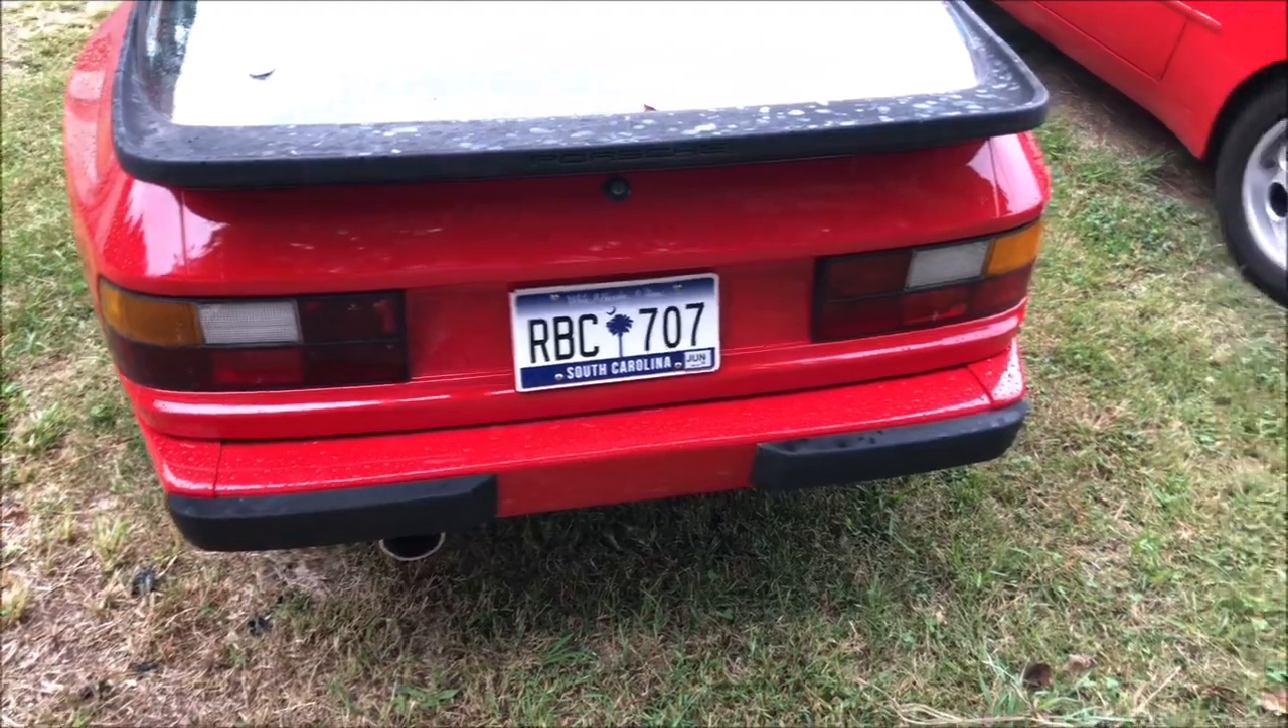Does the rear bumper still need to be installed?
No.